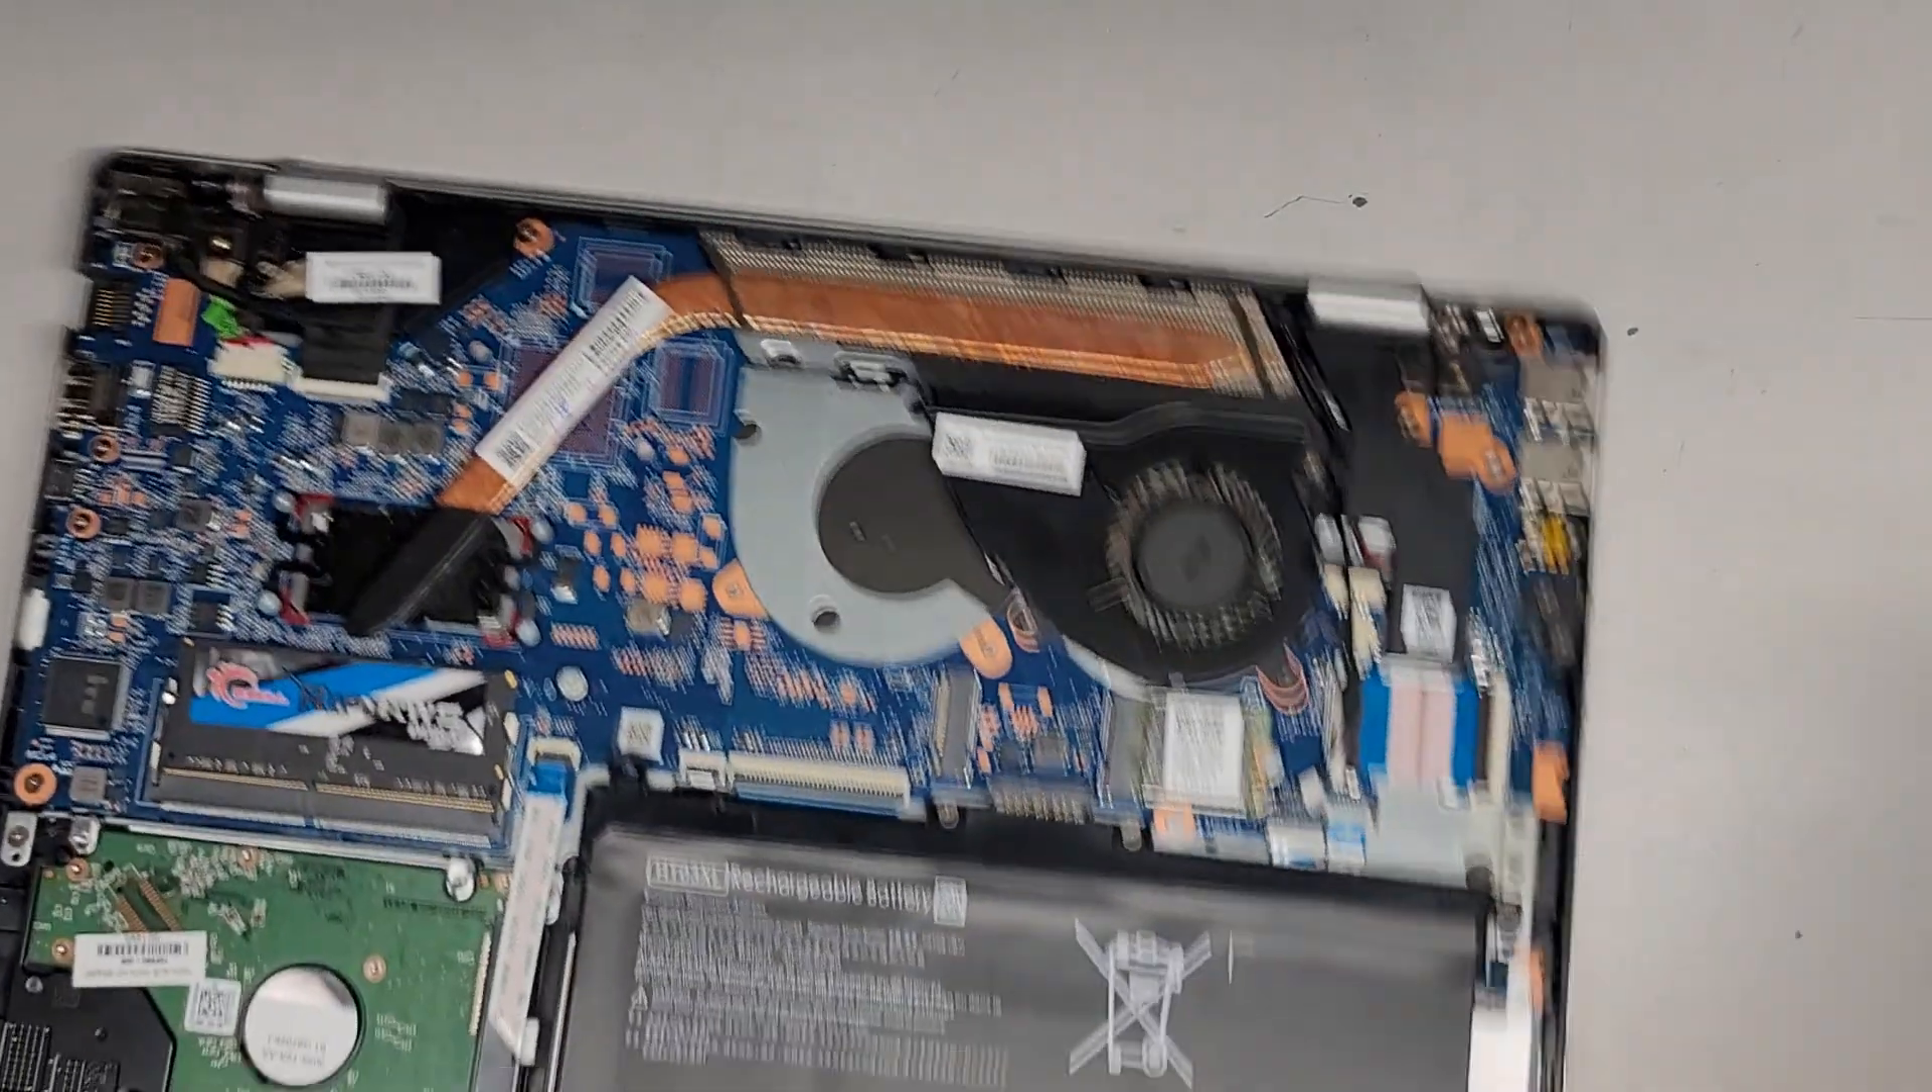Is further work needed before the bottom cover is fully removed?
No.